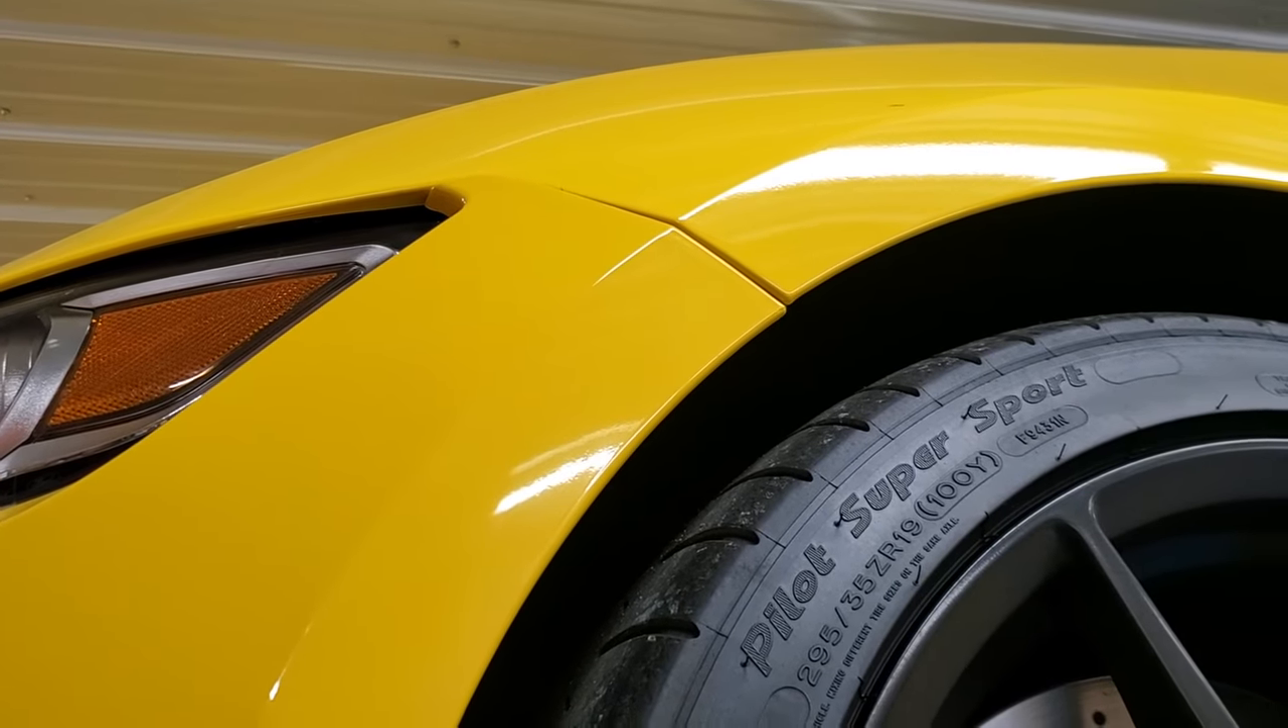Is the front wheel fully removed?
No.